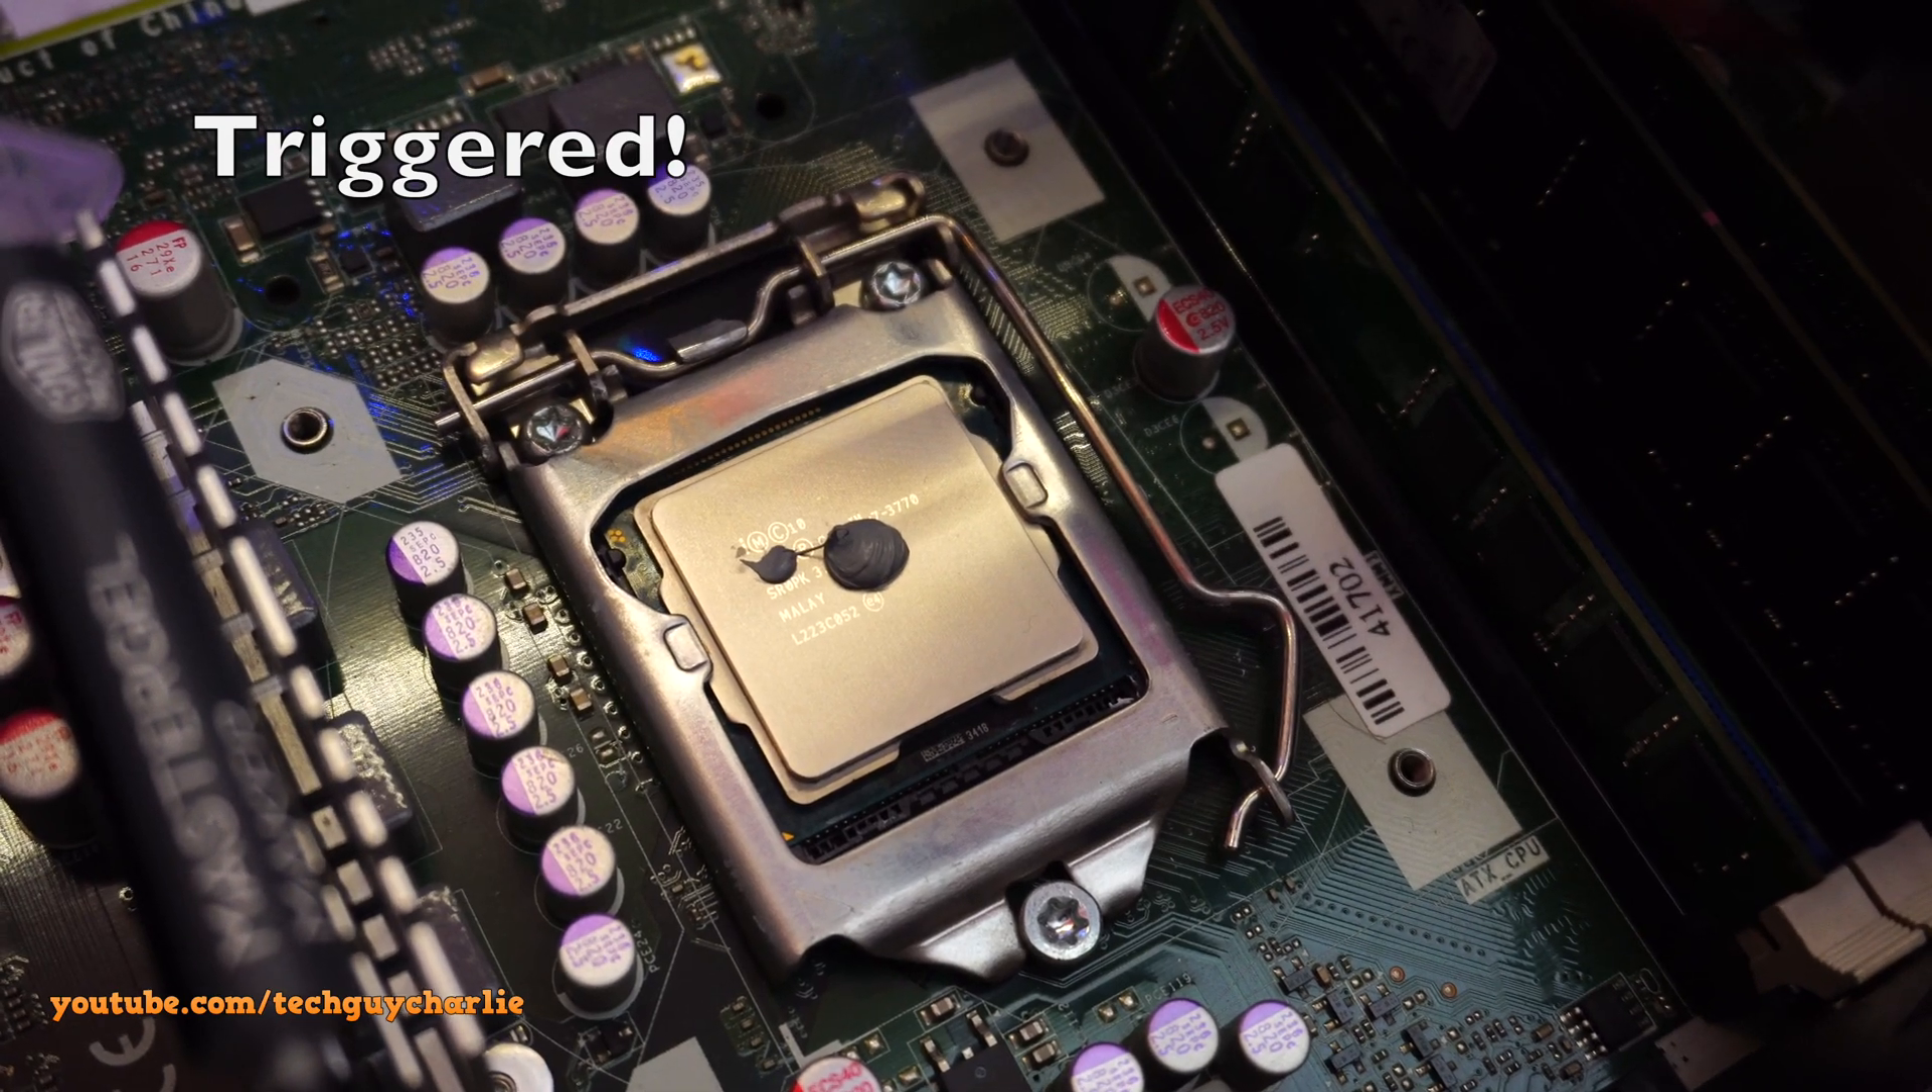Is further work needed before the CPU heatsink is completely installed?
Yes.